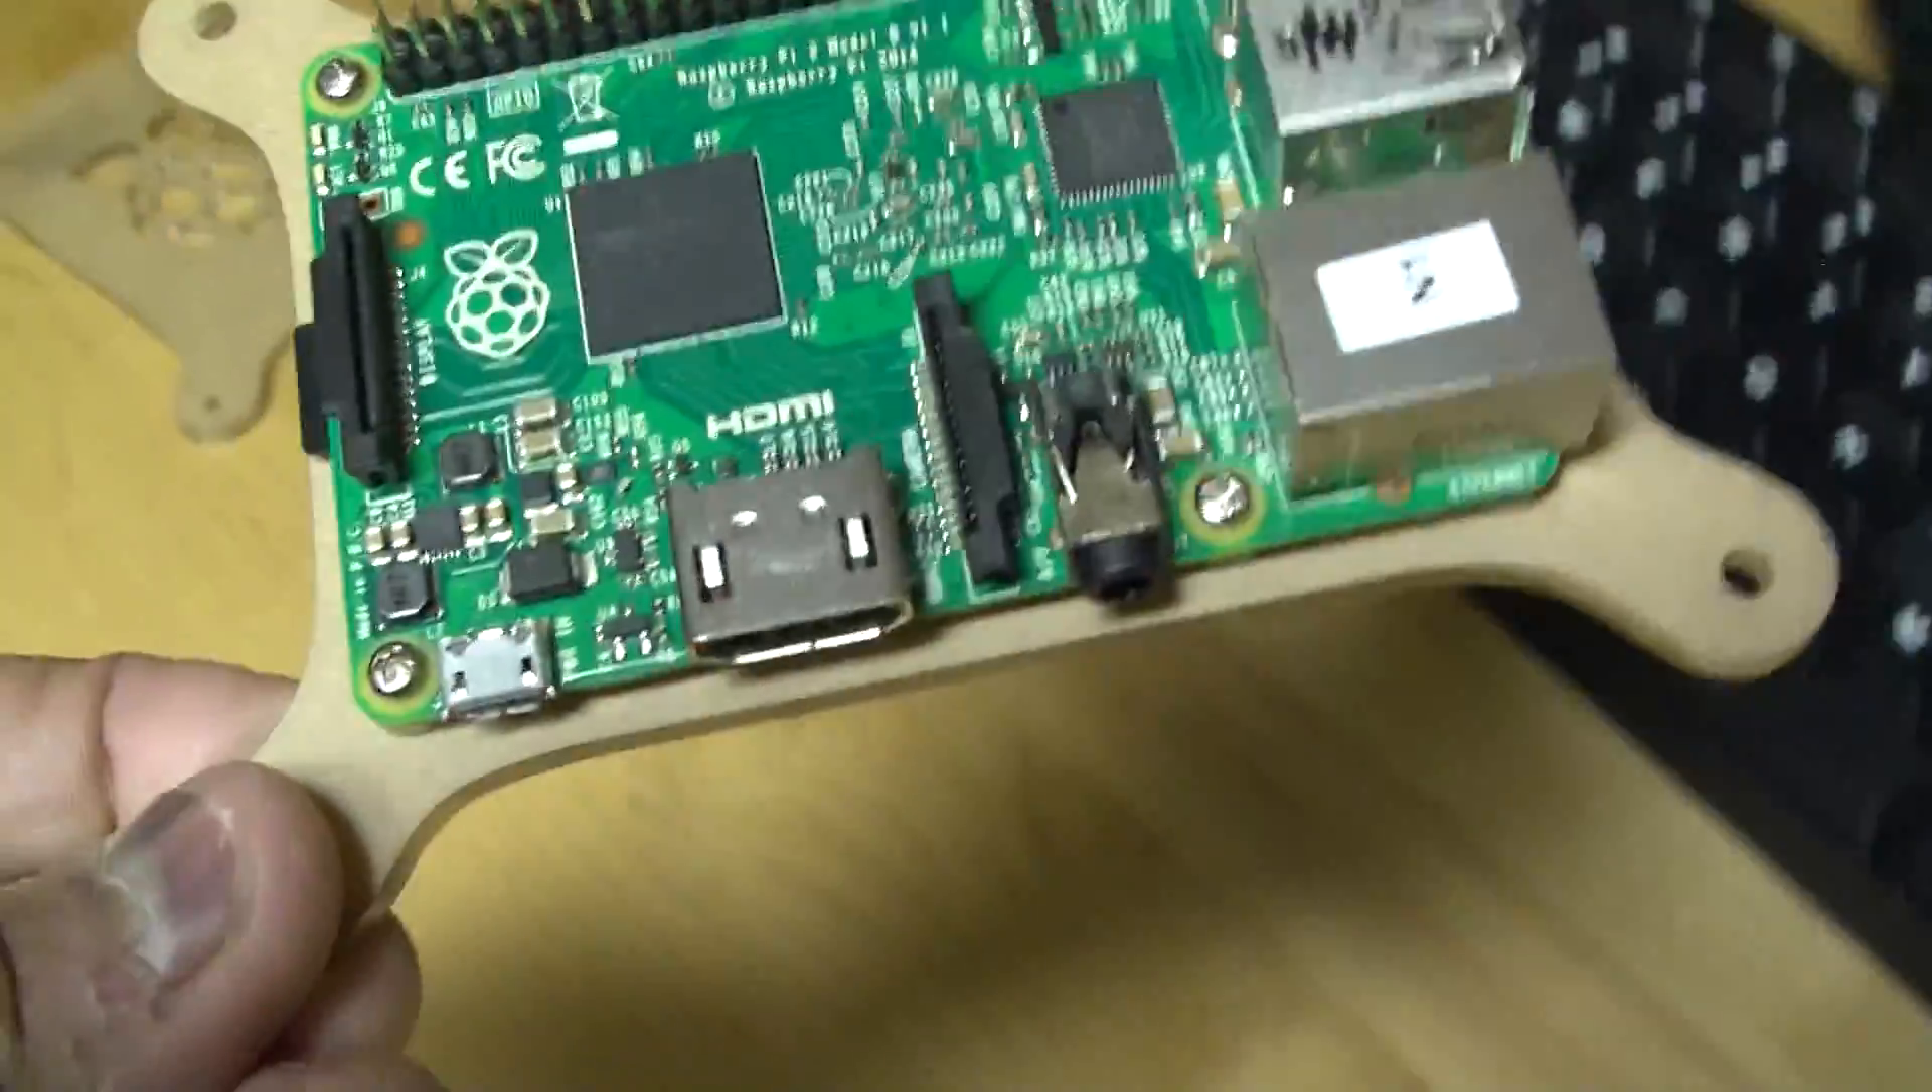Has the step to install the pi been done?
Yes.